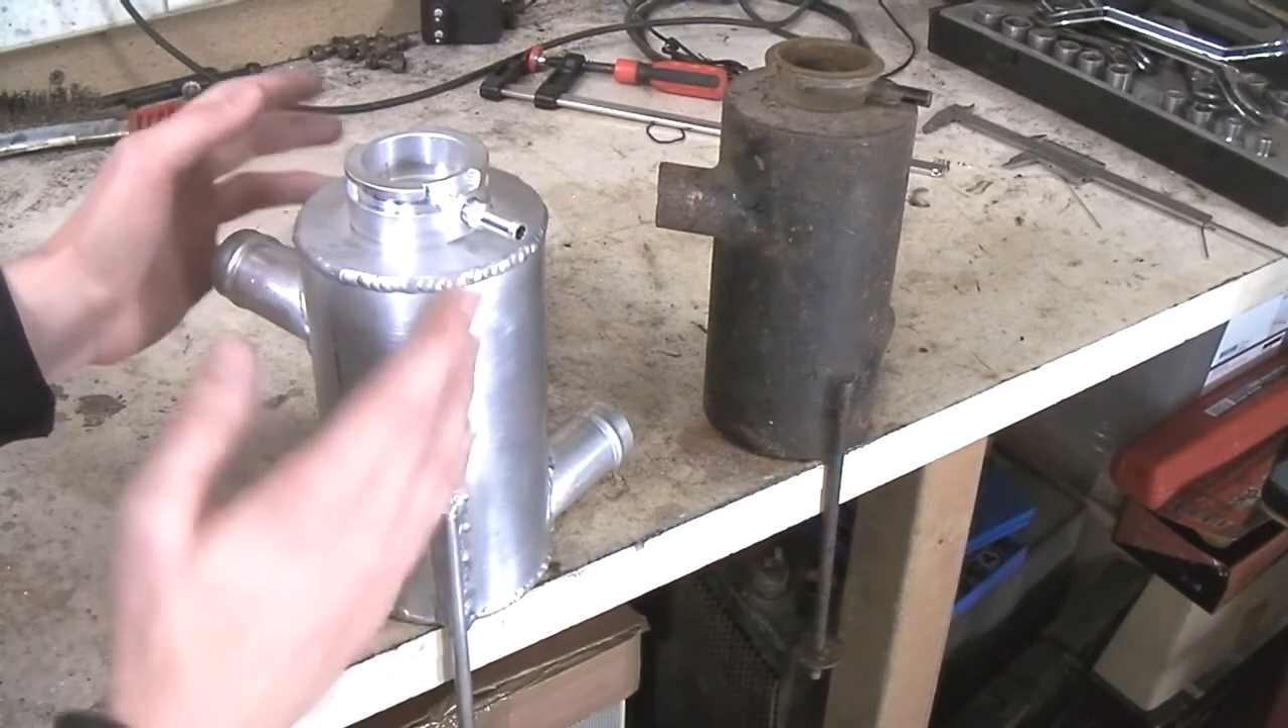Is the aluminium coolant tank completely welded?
Yes.